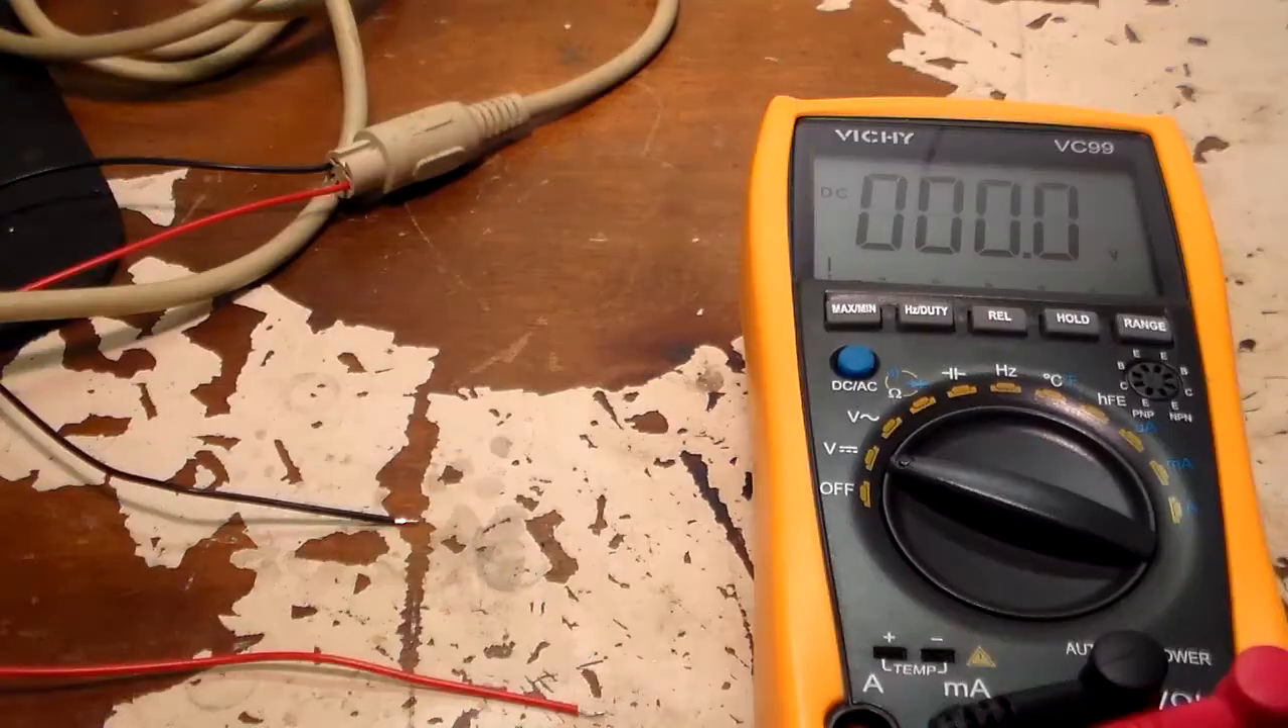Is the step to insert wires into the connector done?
Yes.